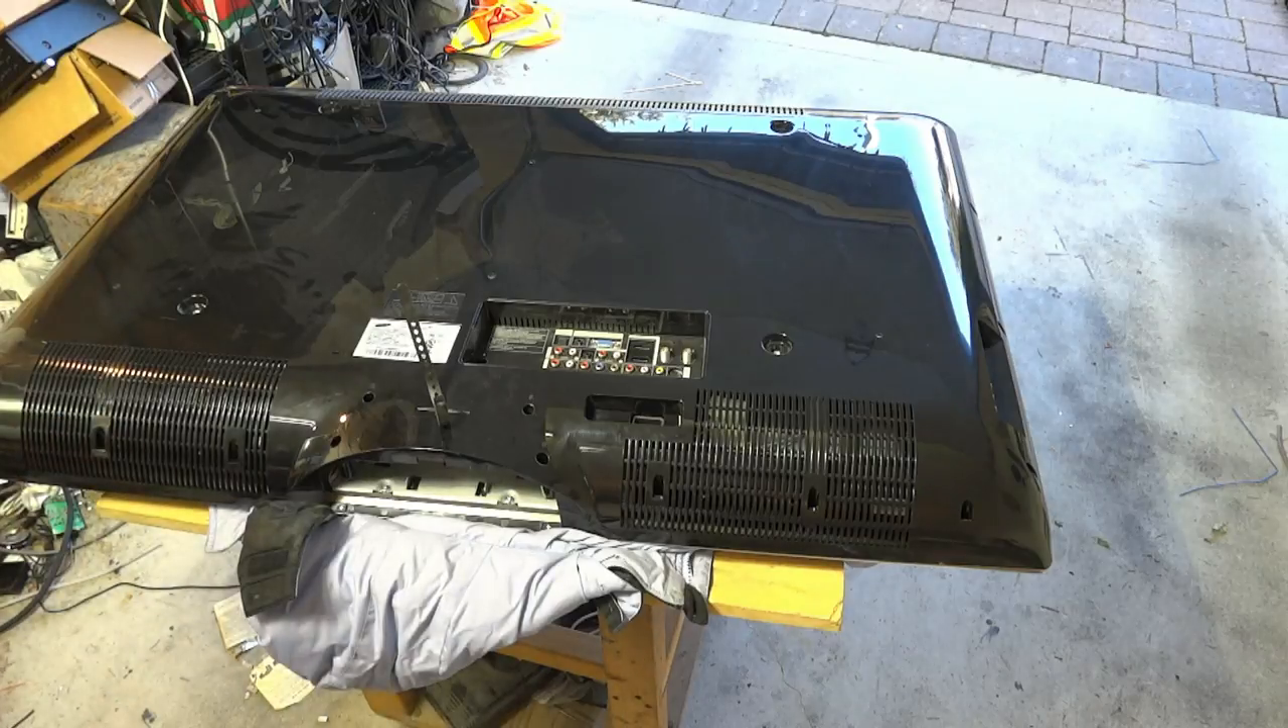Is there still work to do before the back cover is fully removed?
Yes.